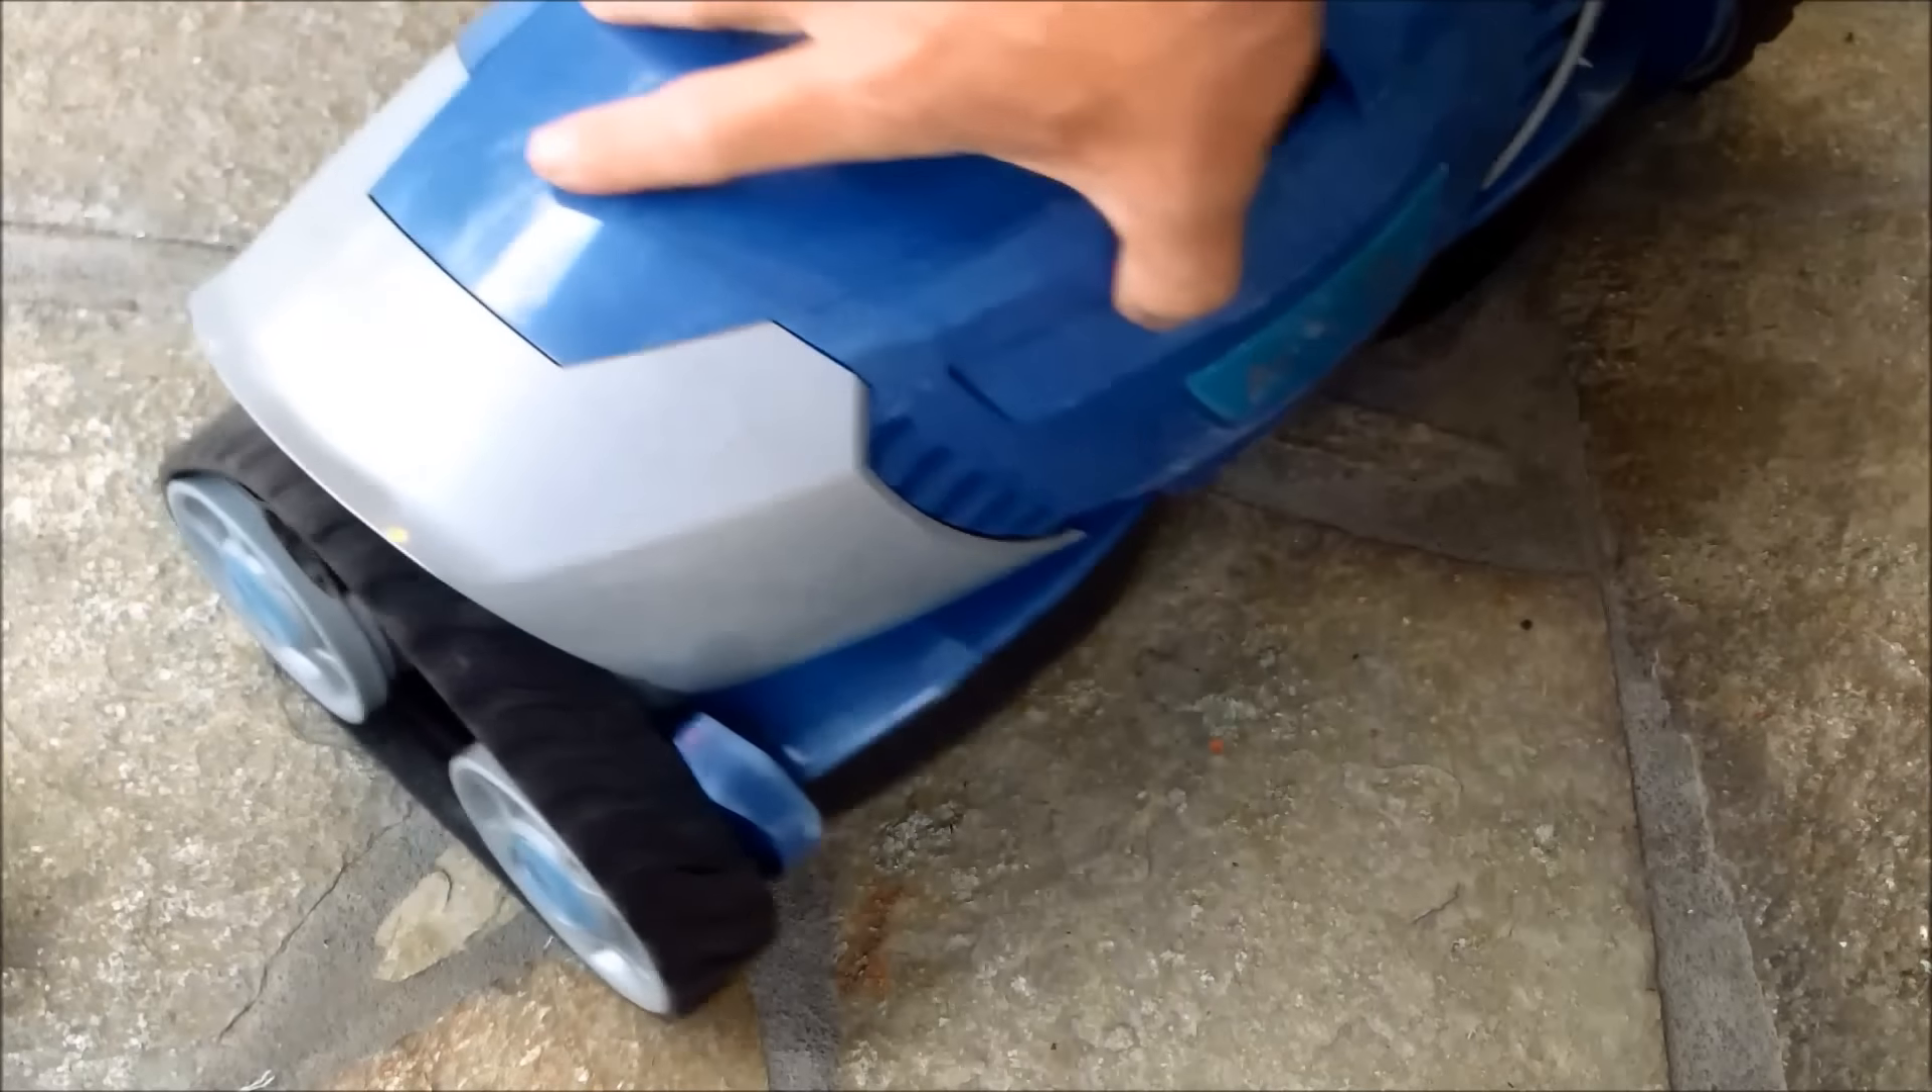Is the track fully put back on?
Yes.